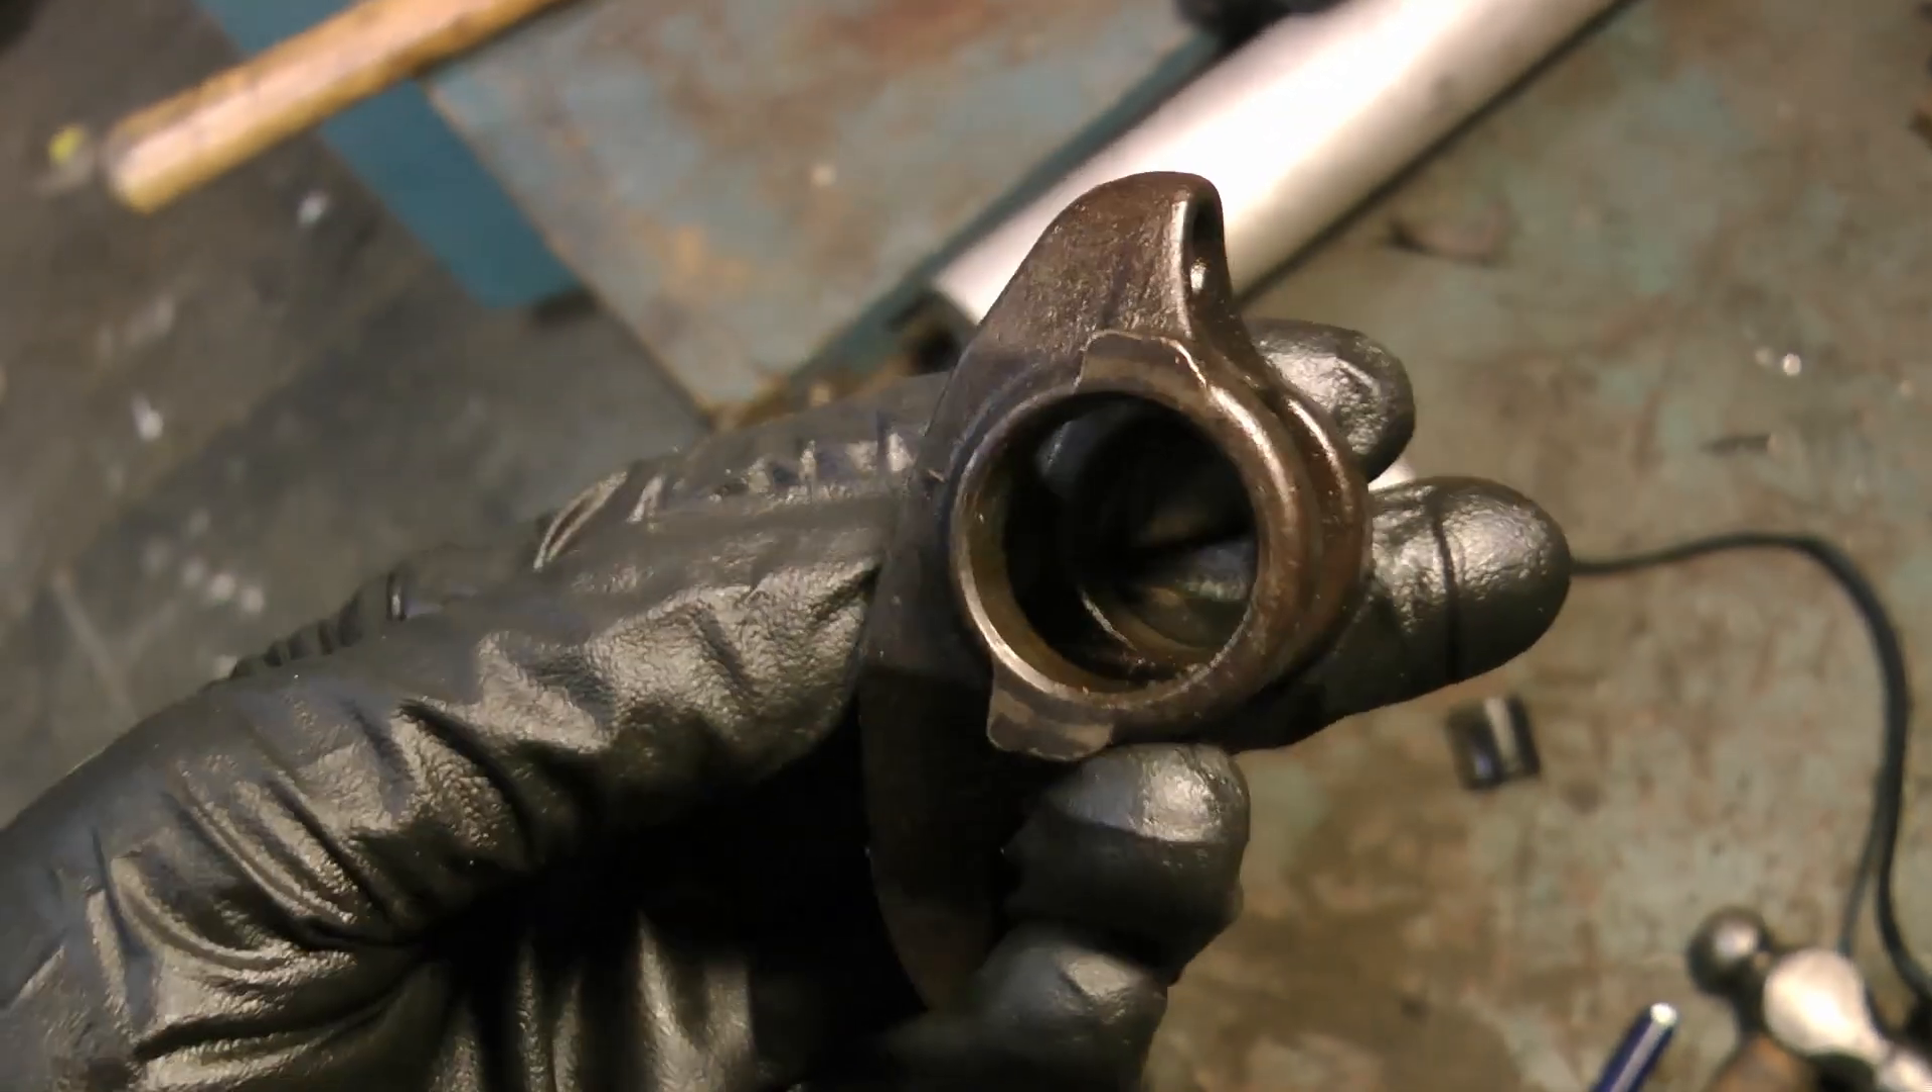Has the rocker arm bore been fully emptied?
Yes.